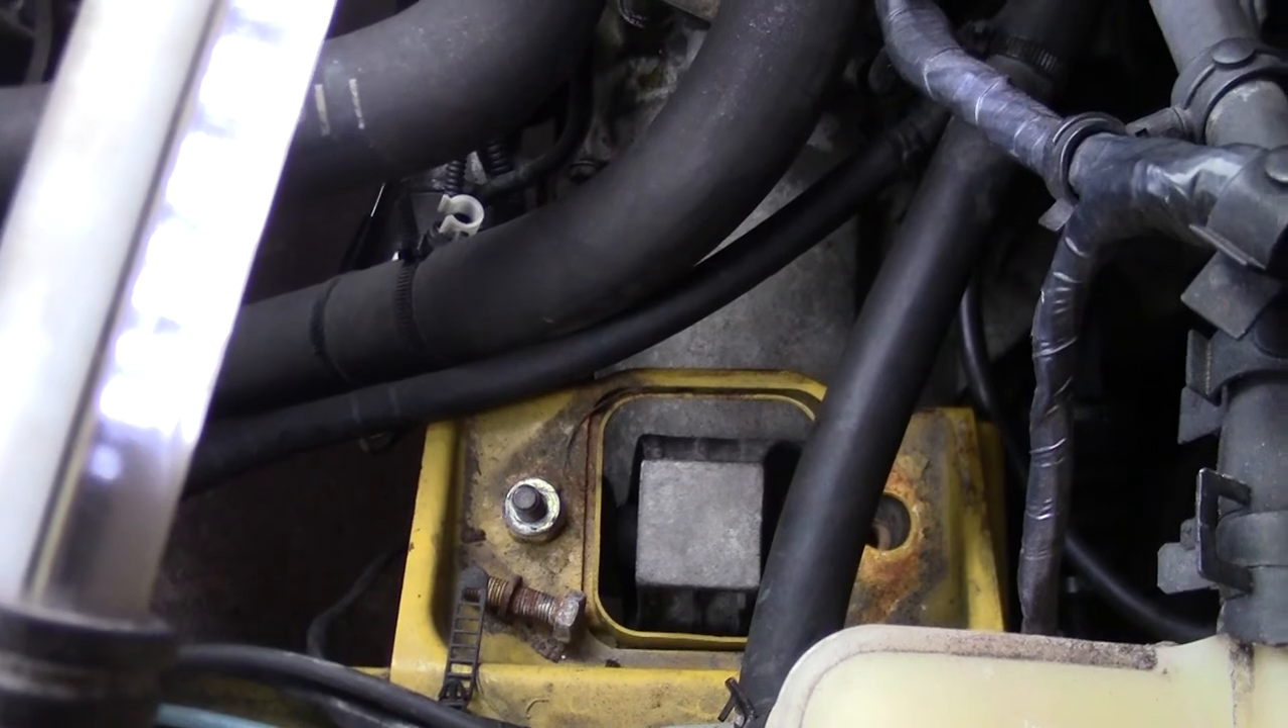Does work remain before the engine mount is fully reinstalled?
Yes.